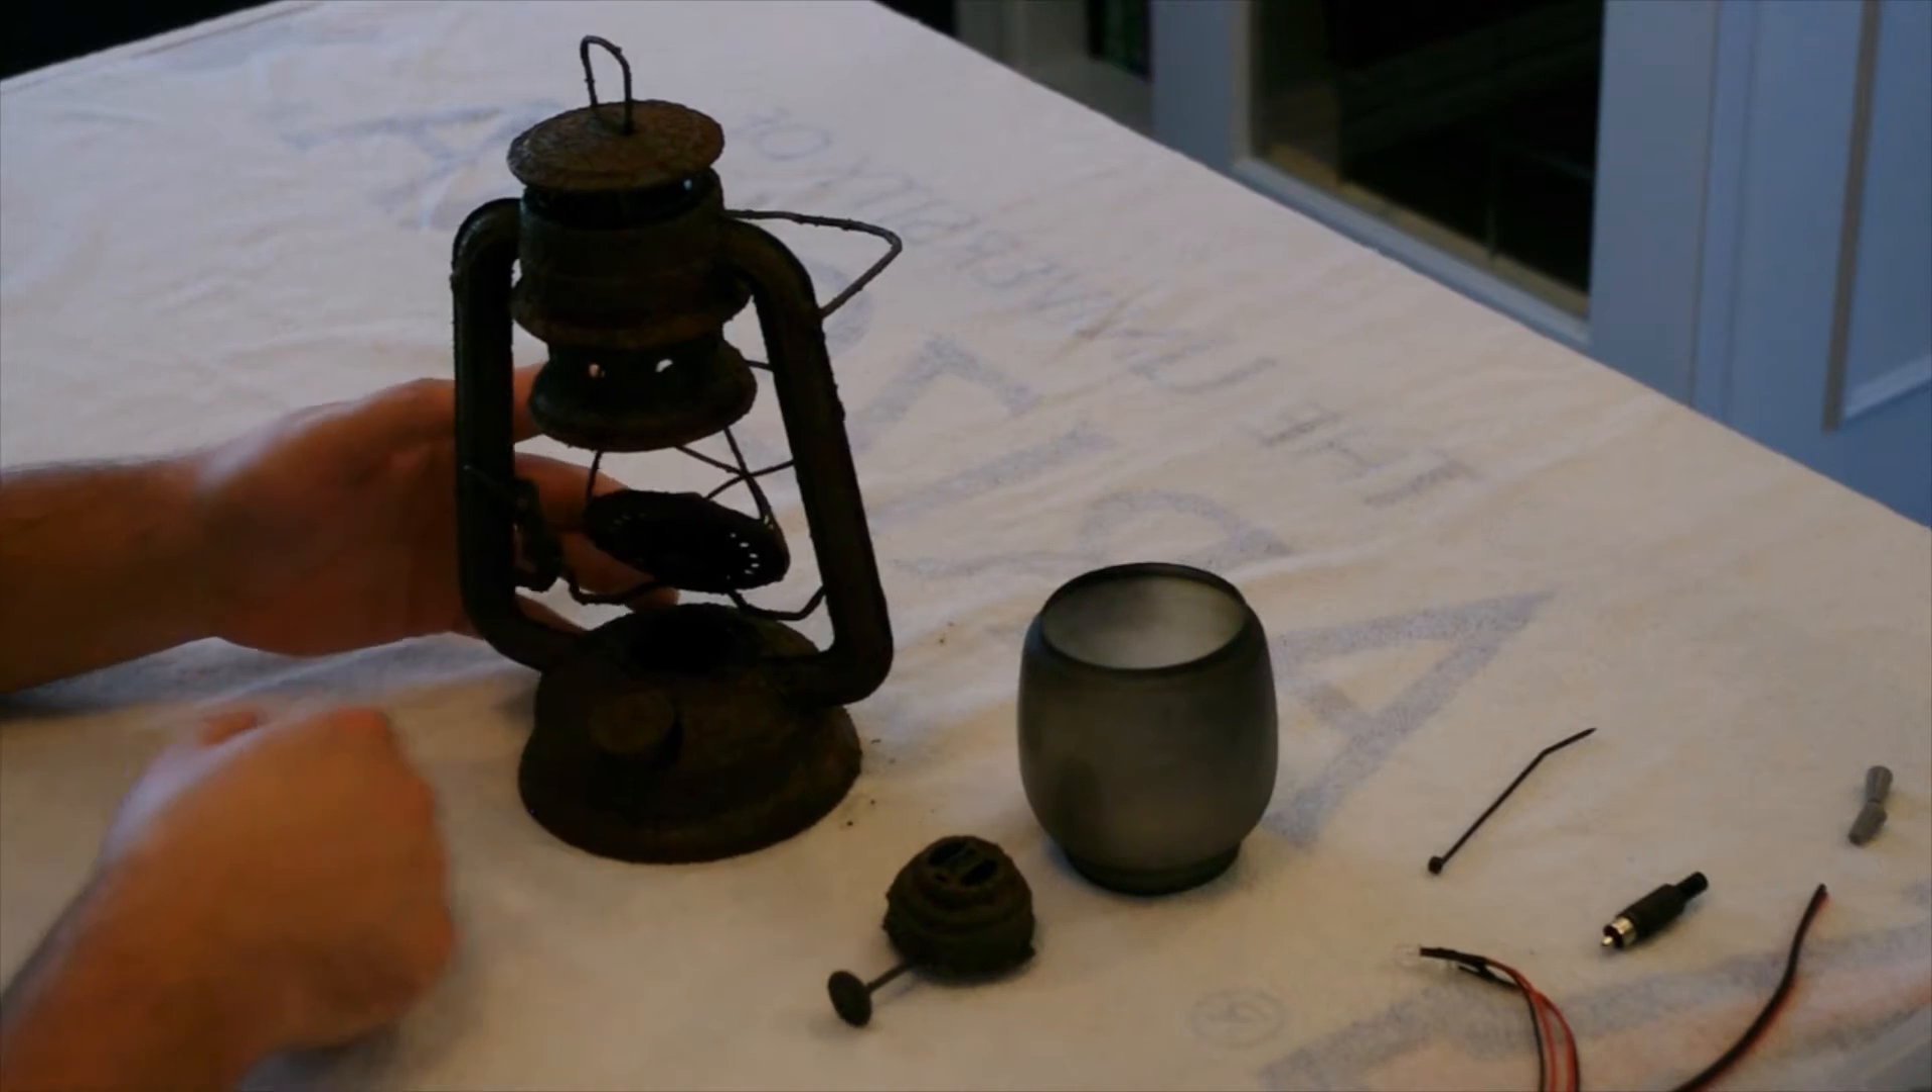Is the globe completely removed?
Yes.